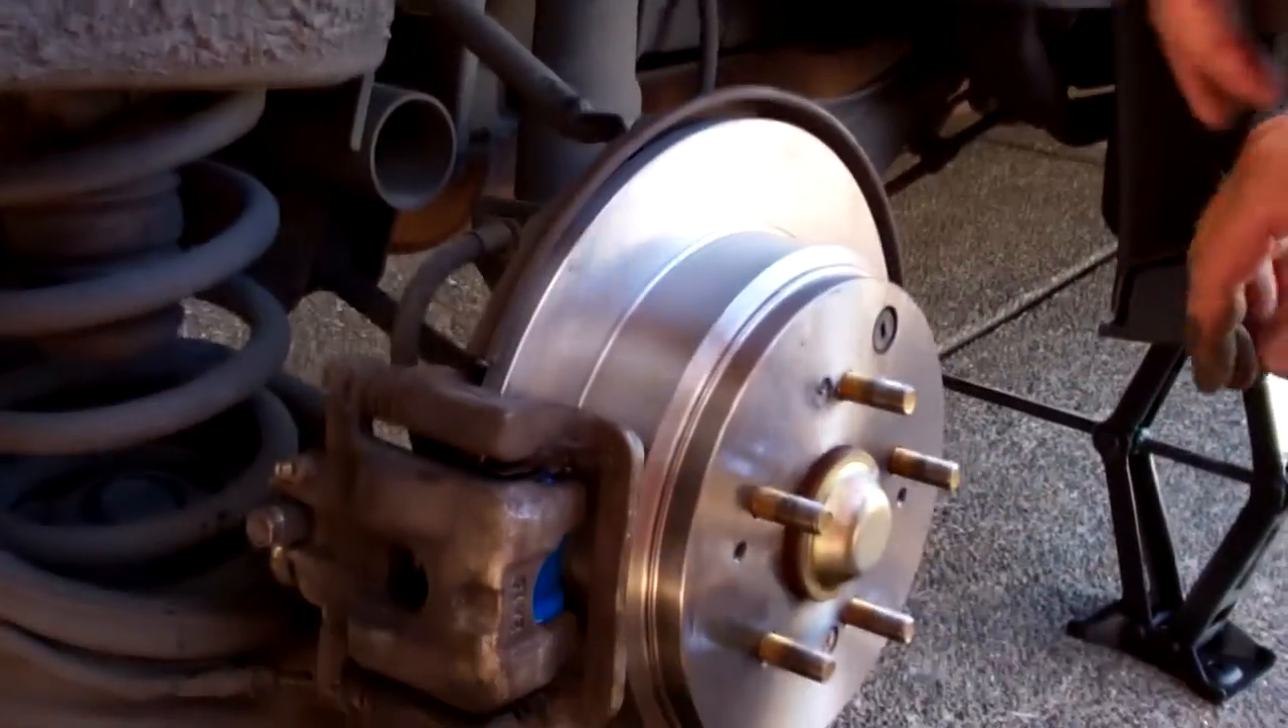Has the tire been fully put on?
No.